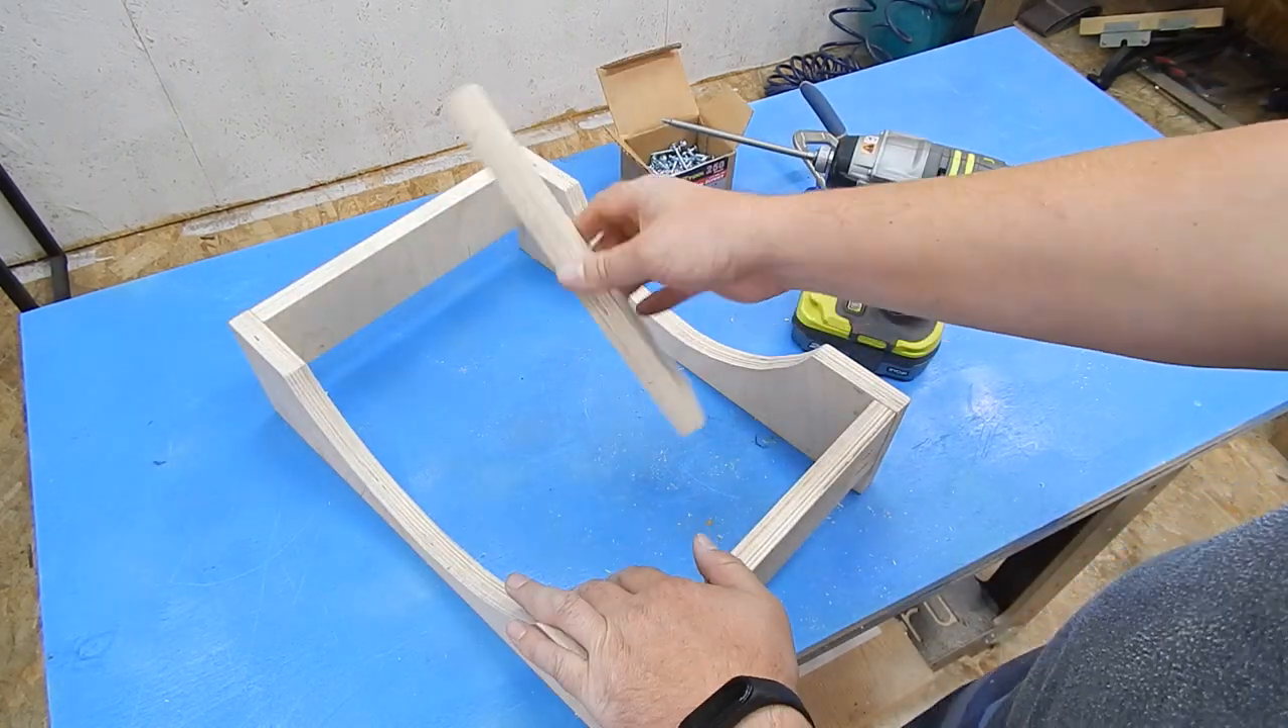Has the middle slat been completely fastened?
No.